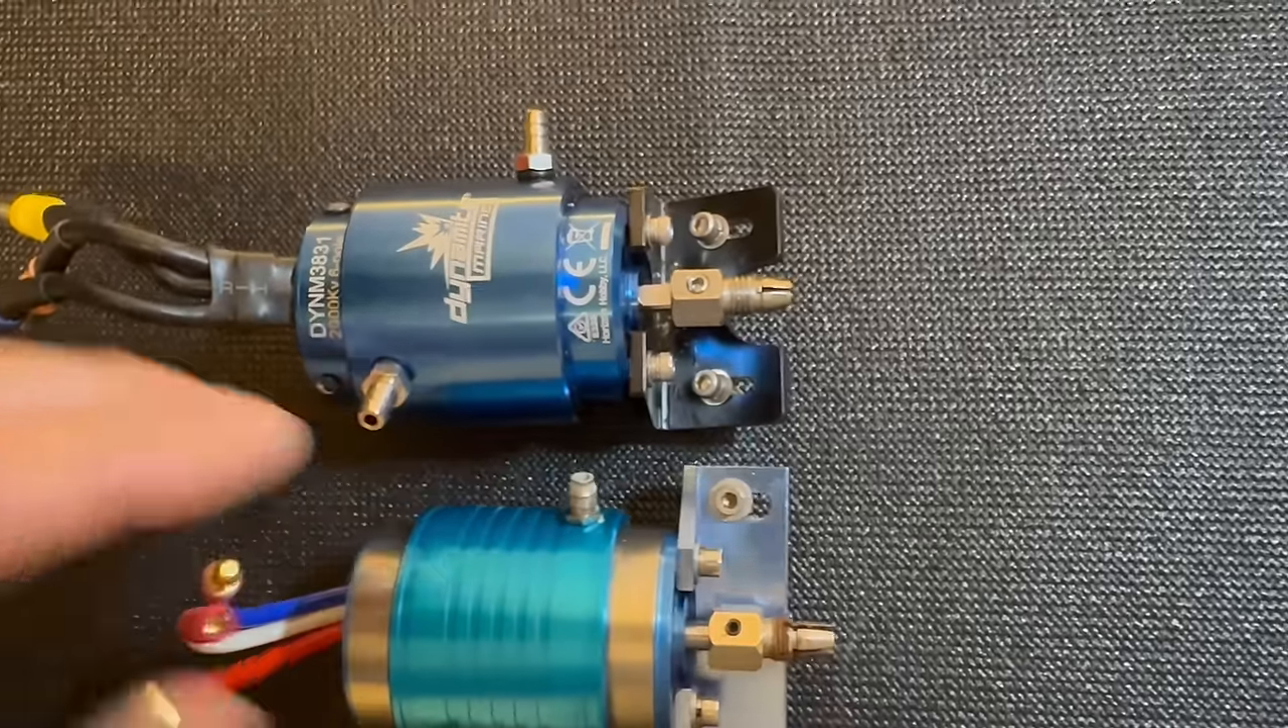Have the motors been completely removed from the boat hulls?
Yes.